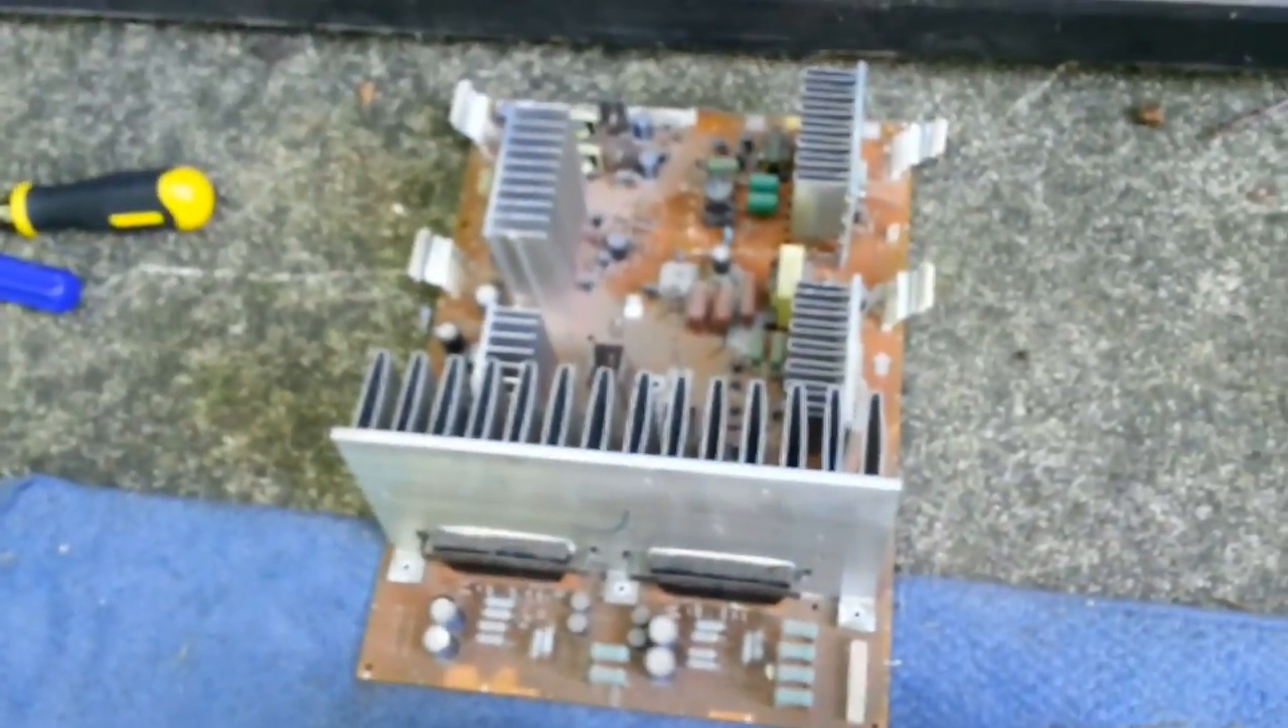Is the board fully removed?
Yes.